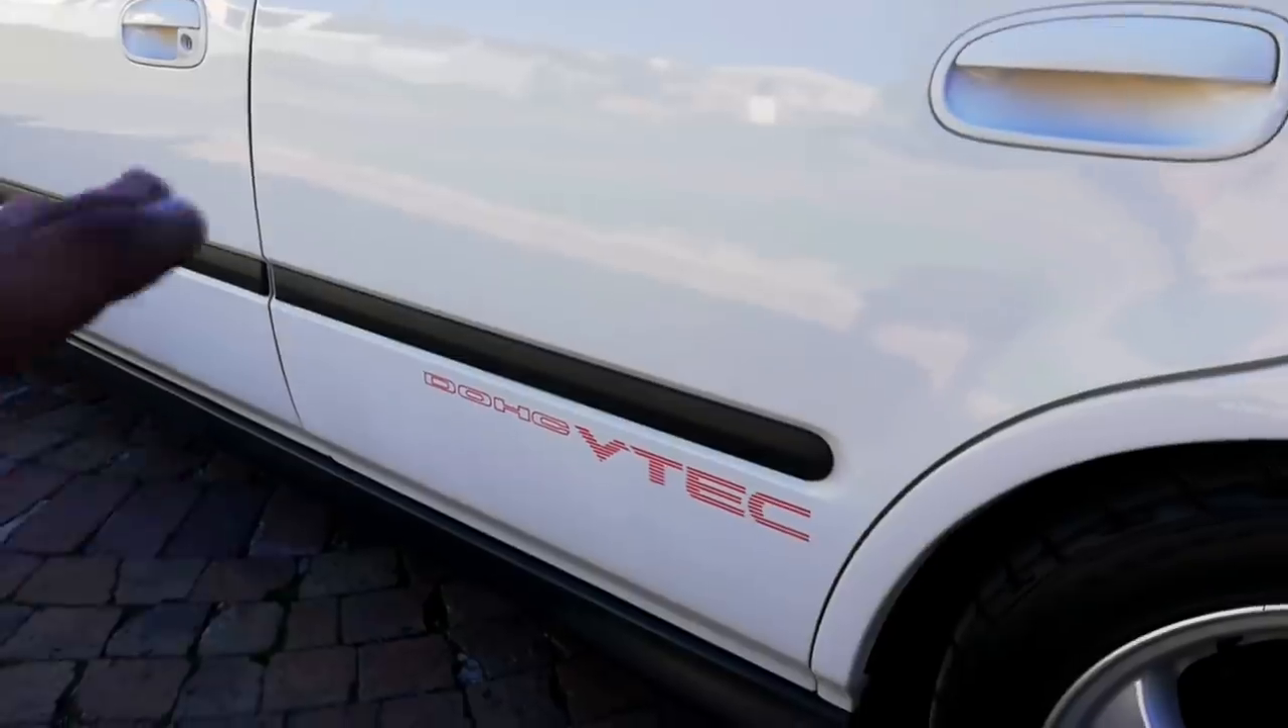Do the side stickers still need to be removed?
Yes.